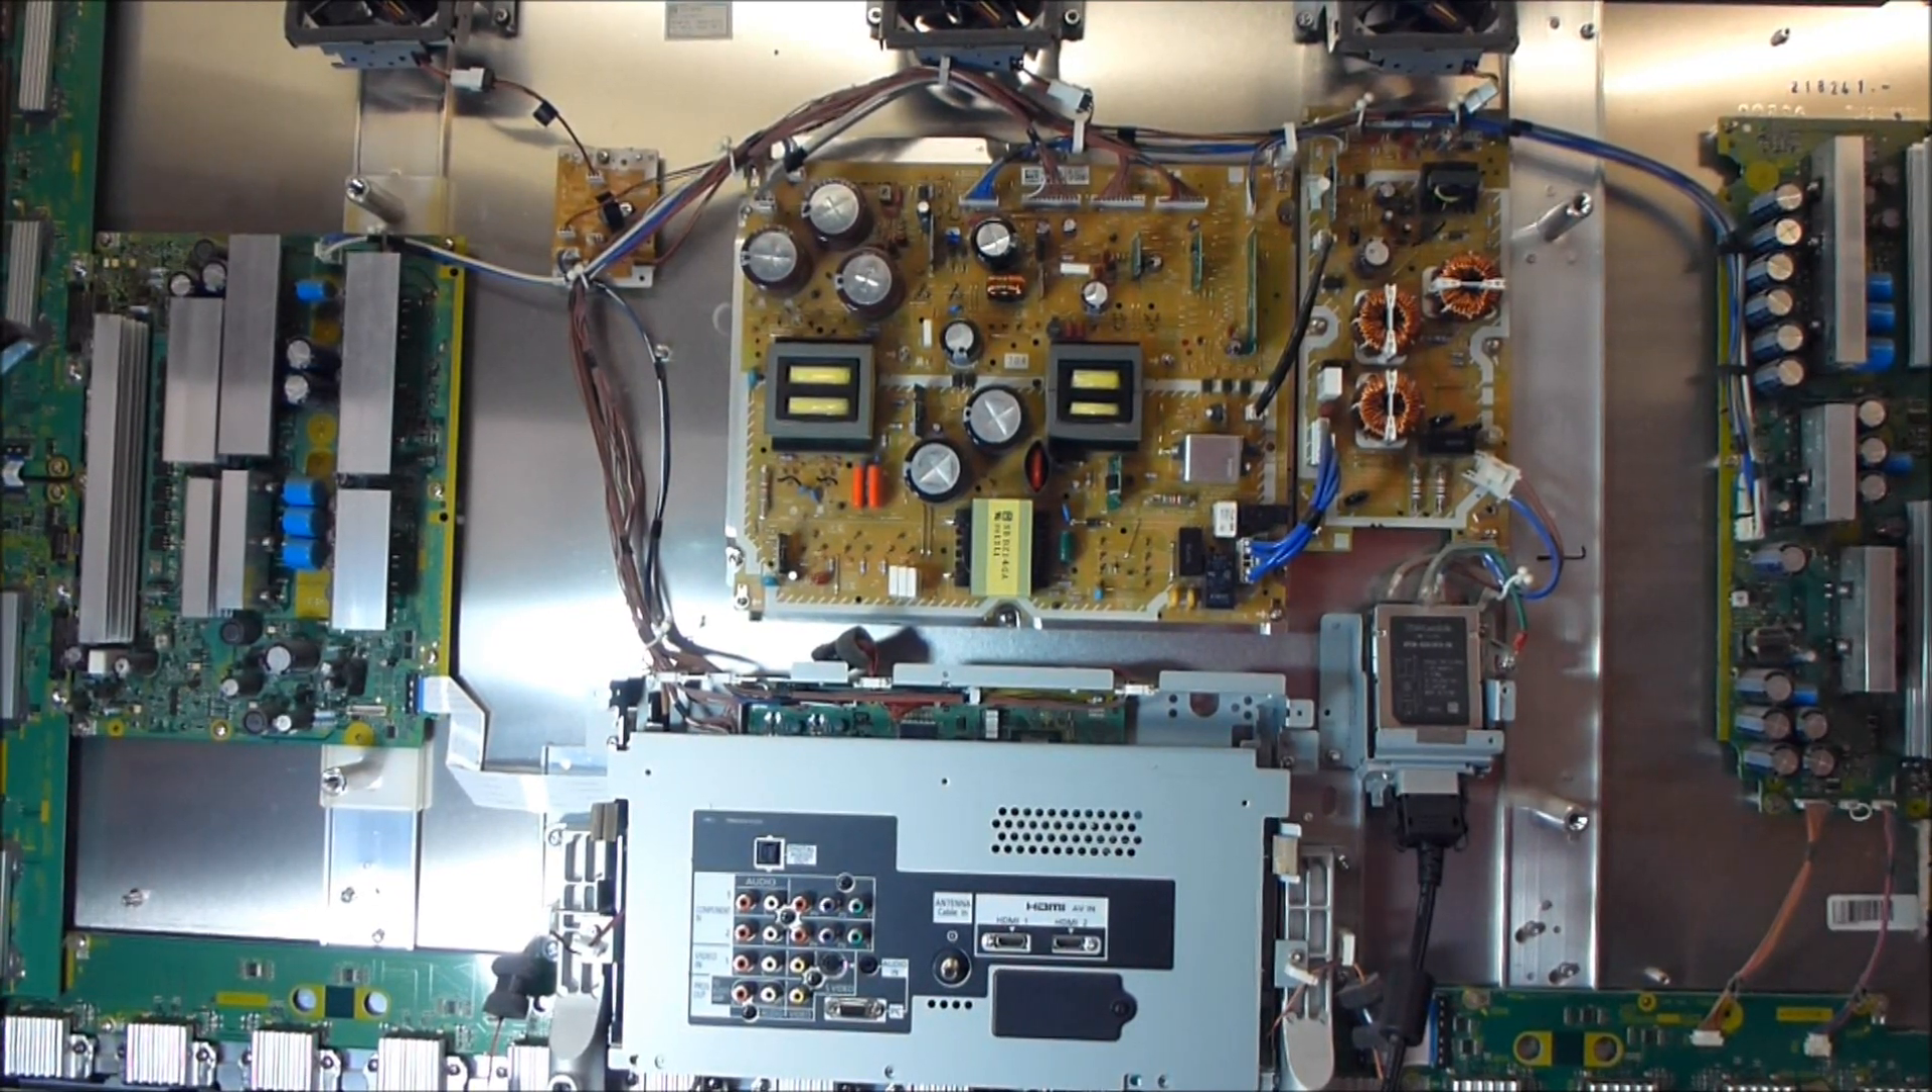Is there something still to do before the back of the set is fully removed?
No.